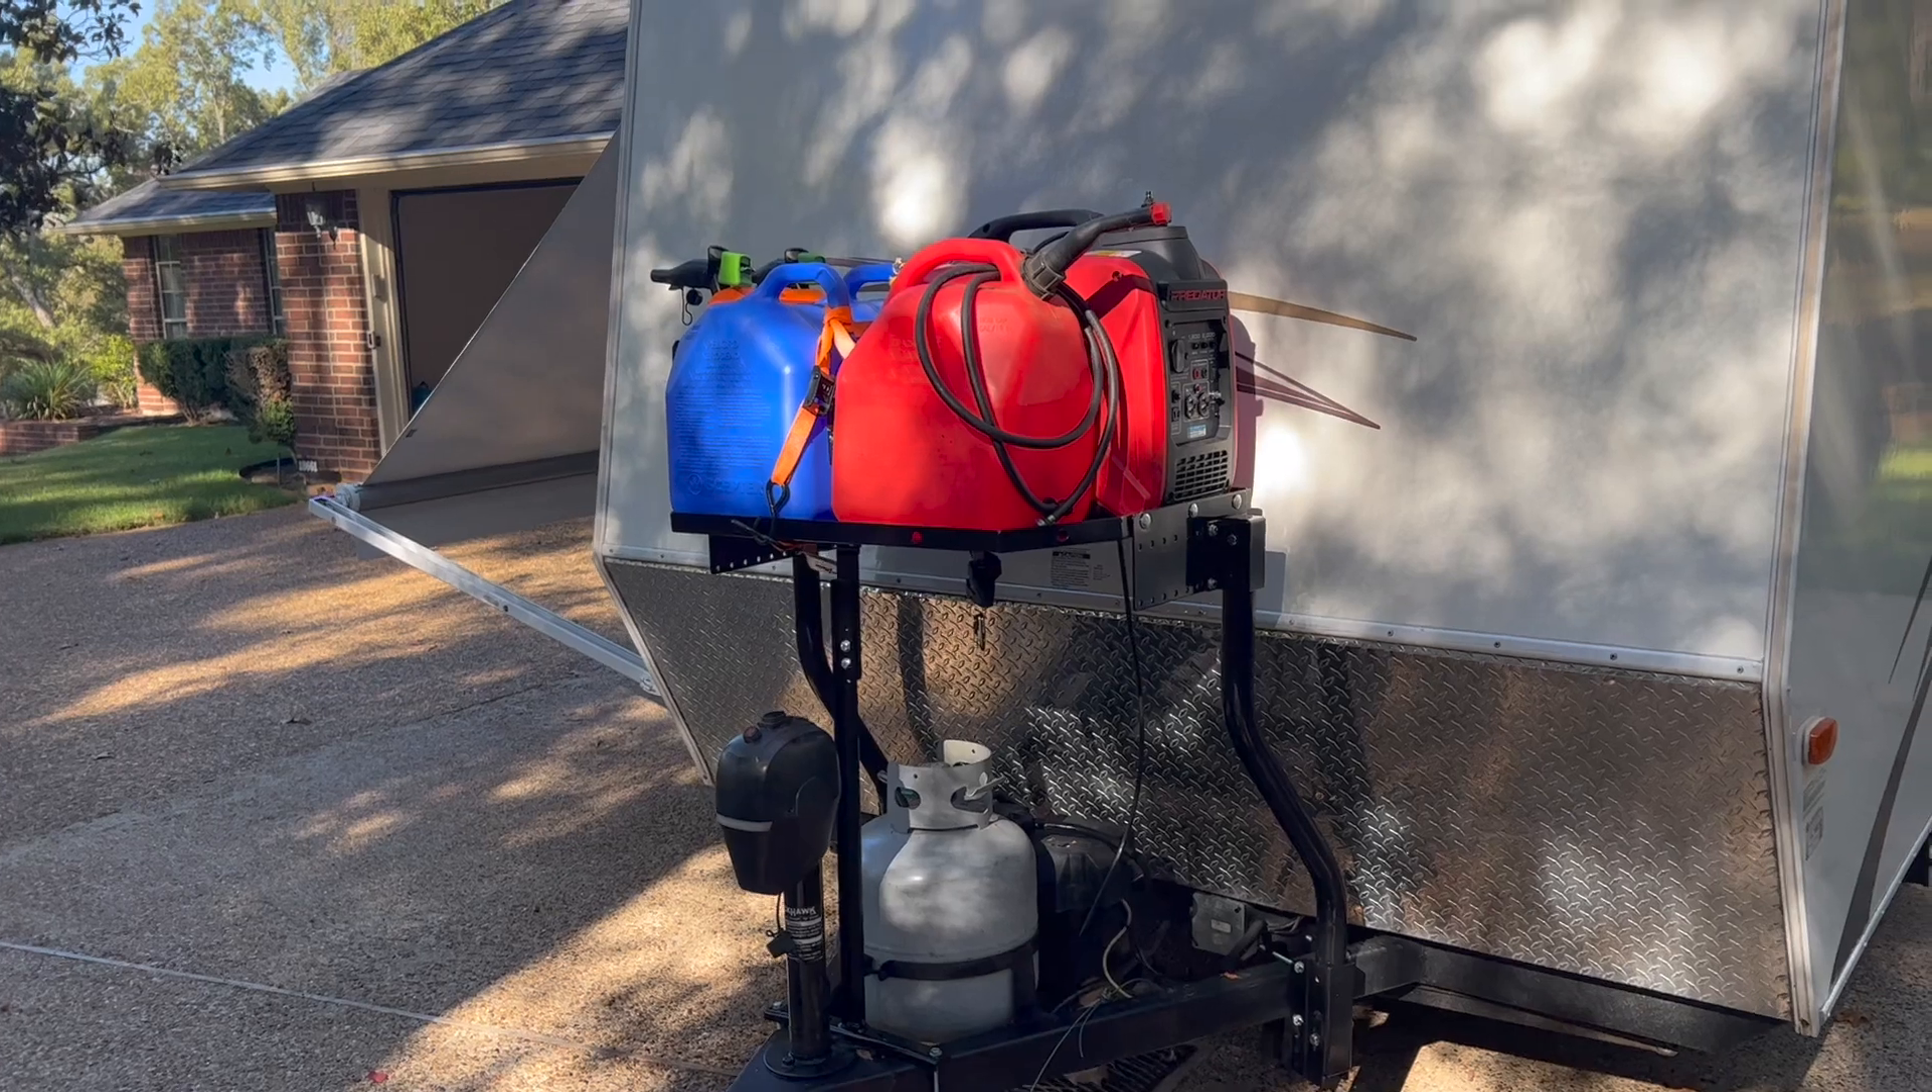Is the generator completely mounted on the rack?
Yes.